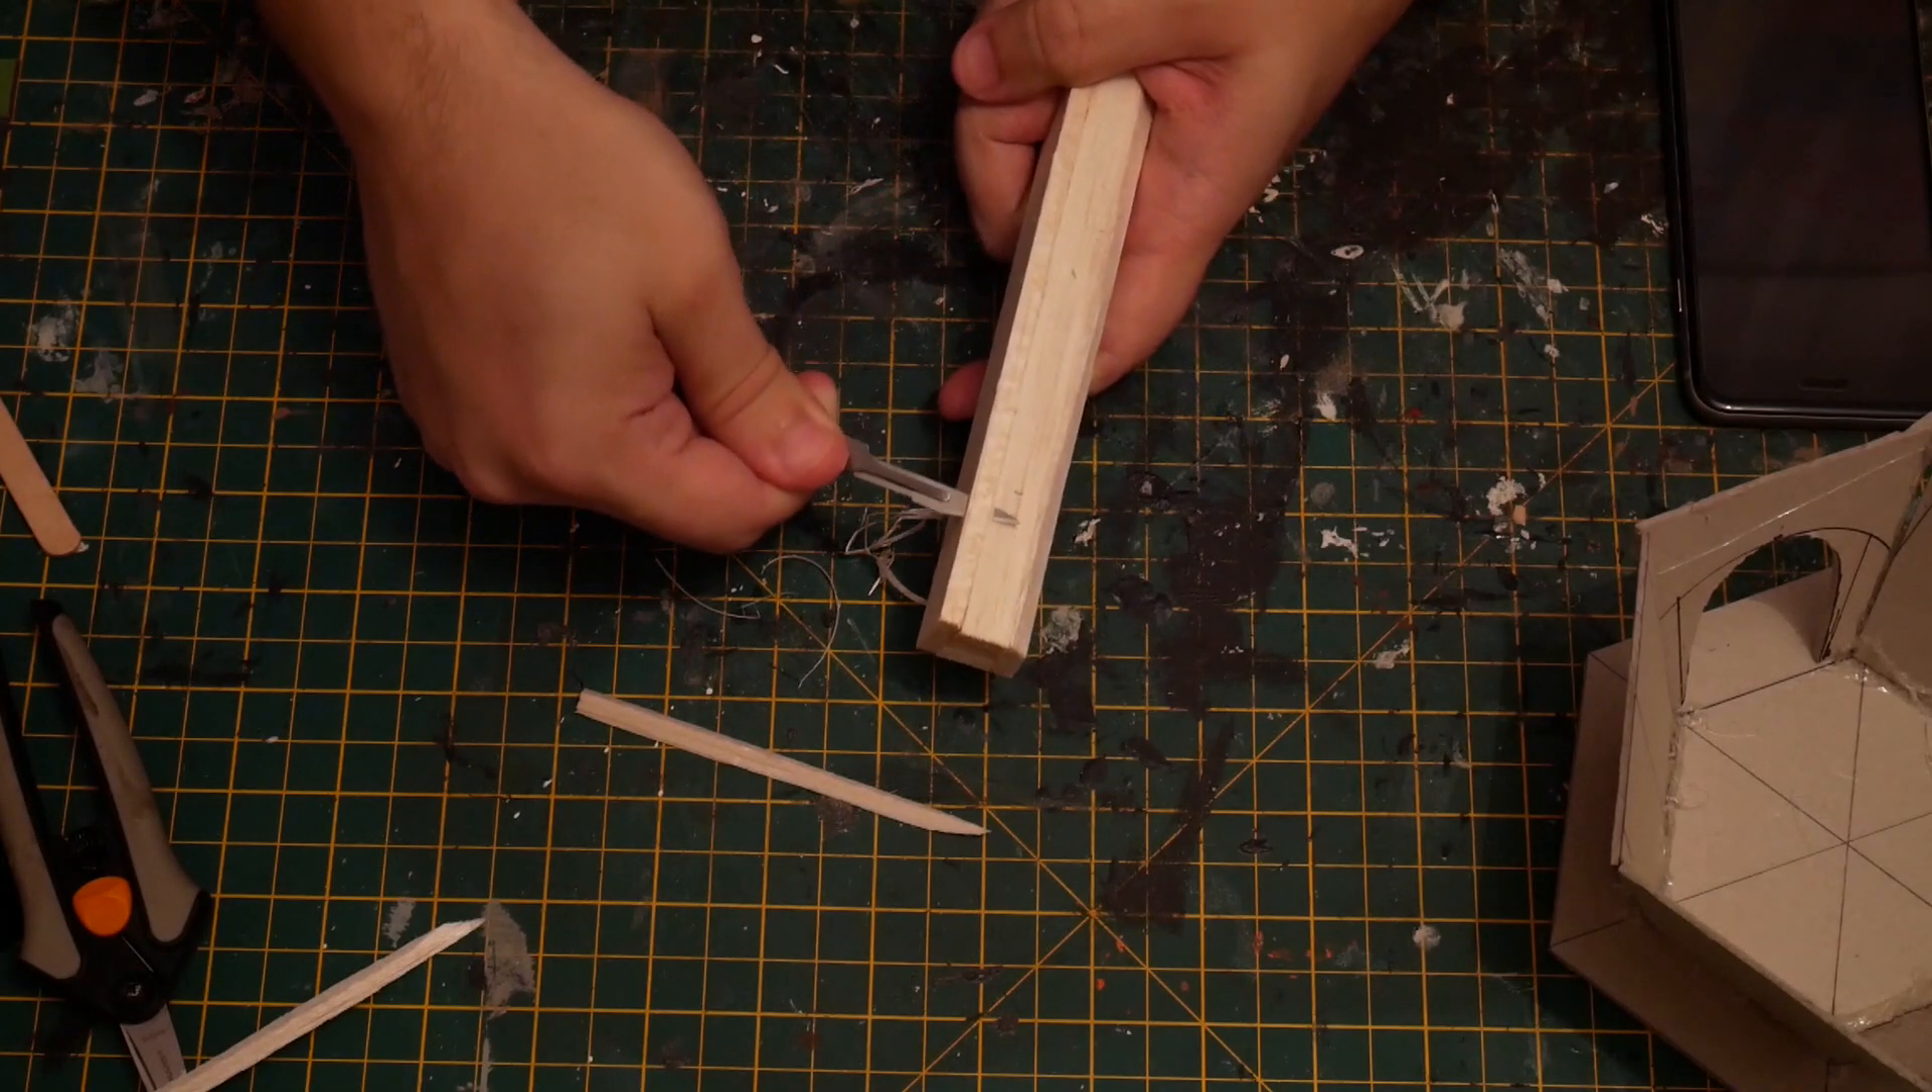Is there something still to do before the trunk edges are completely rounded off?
Yes.